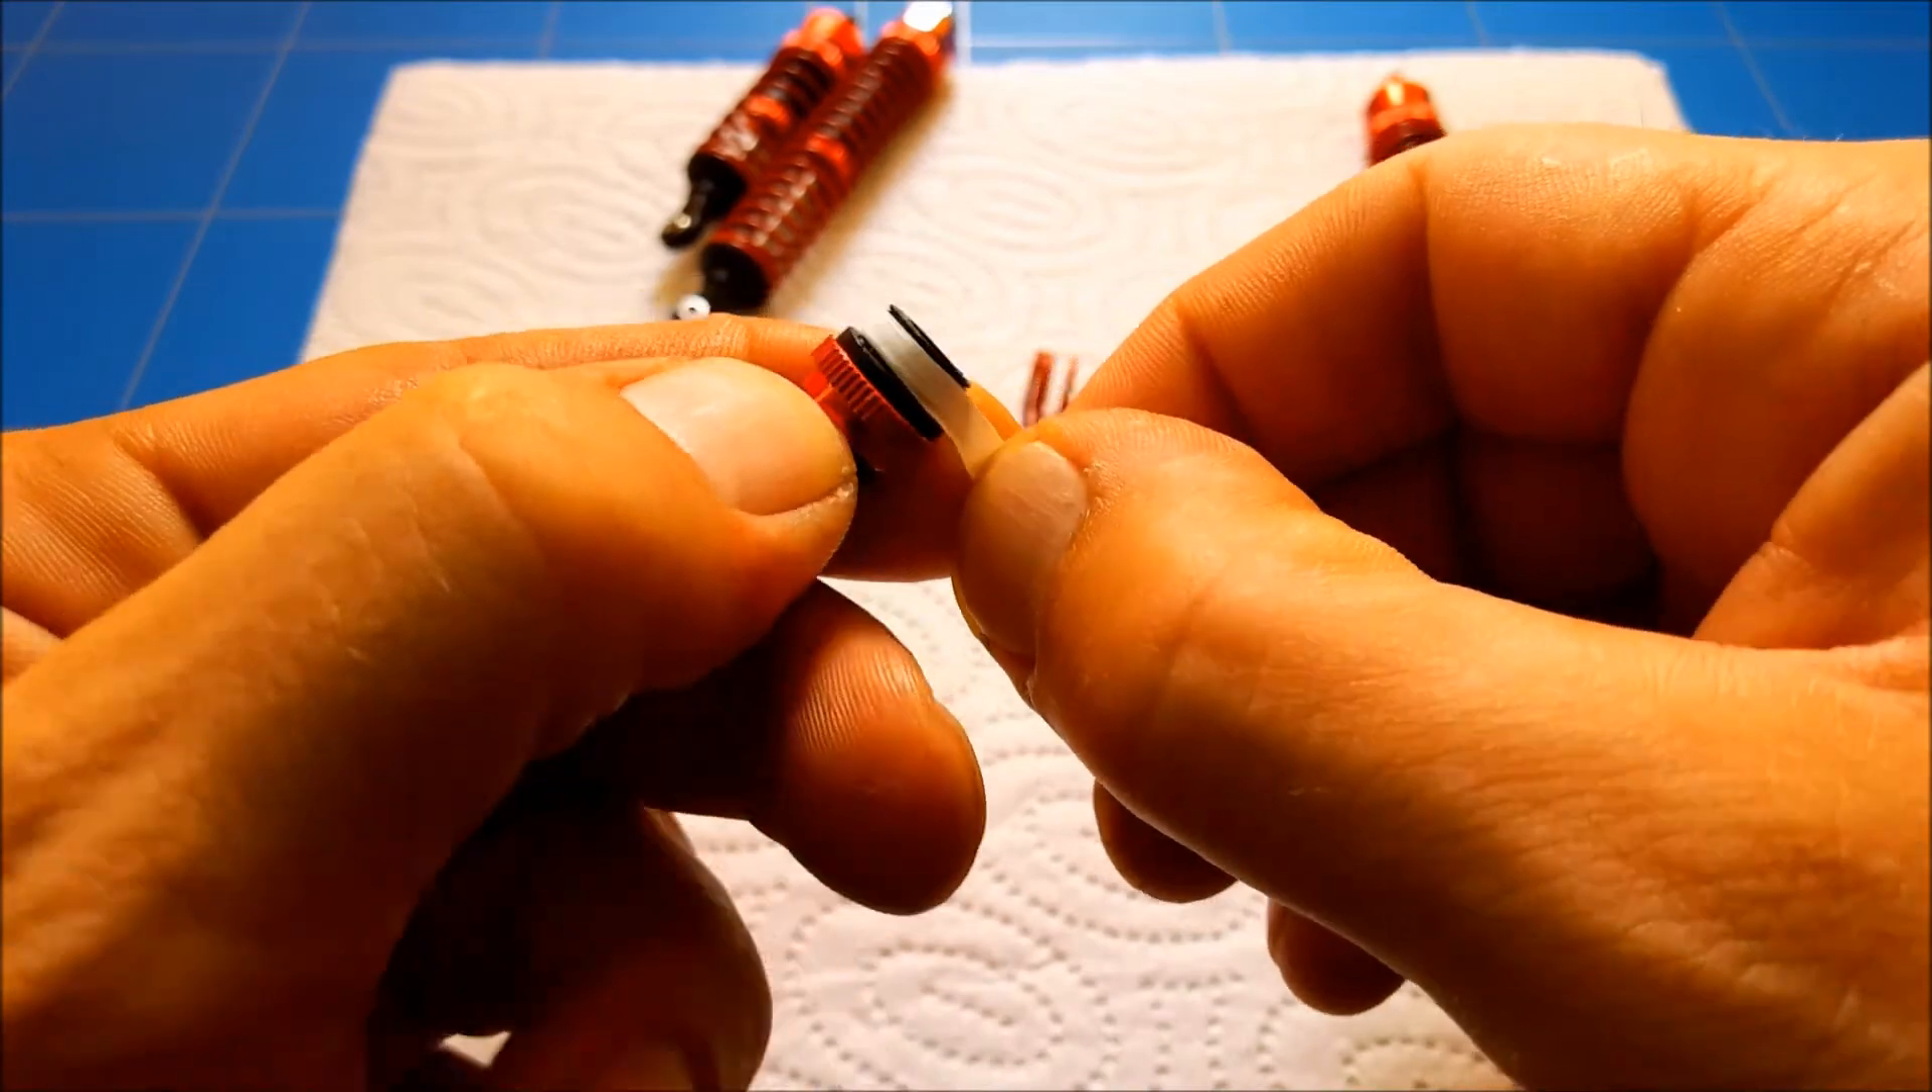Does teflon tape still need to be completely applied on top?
Yes.